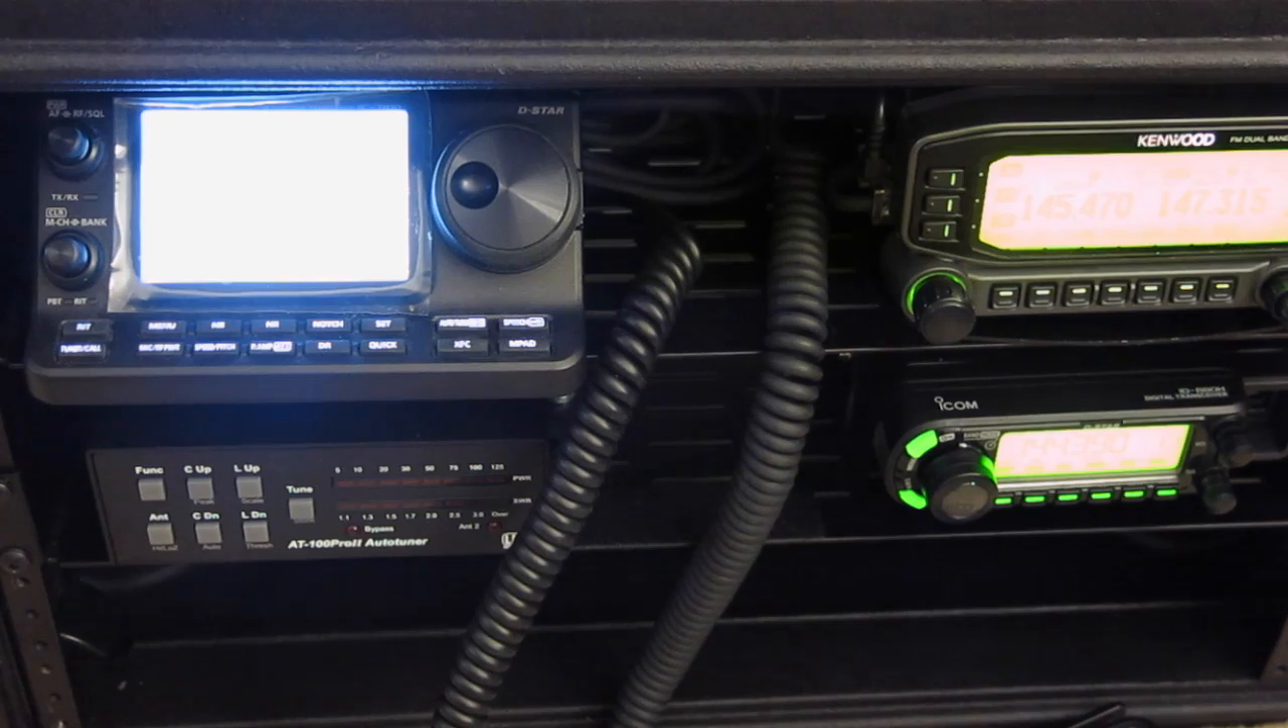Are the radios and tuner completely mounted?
Yes.